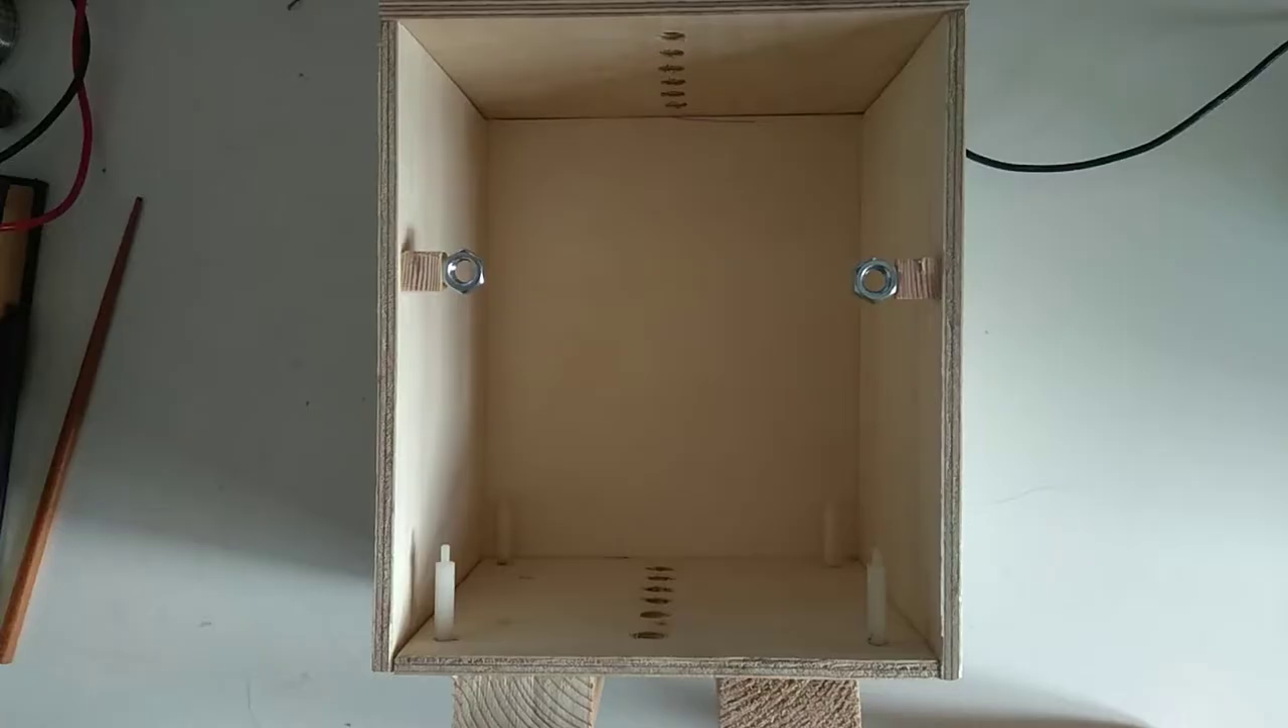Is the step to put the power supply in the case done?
No.